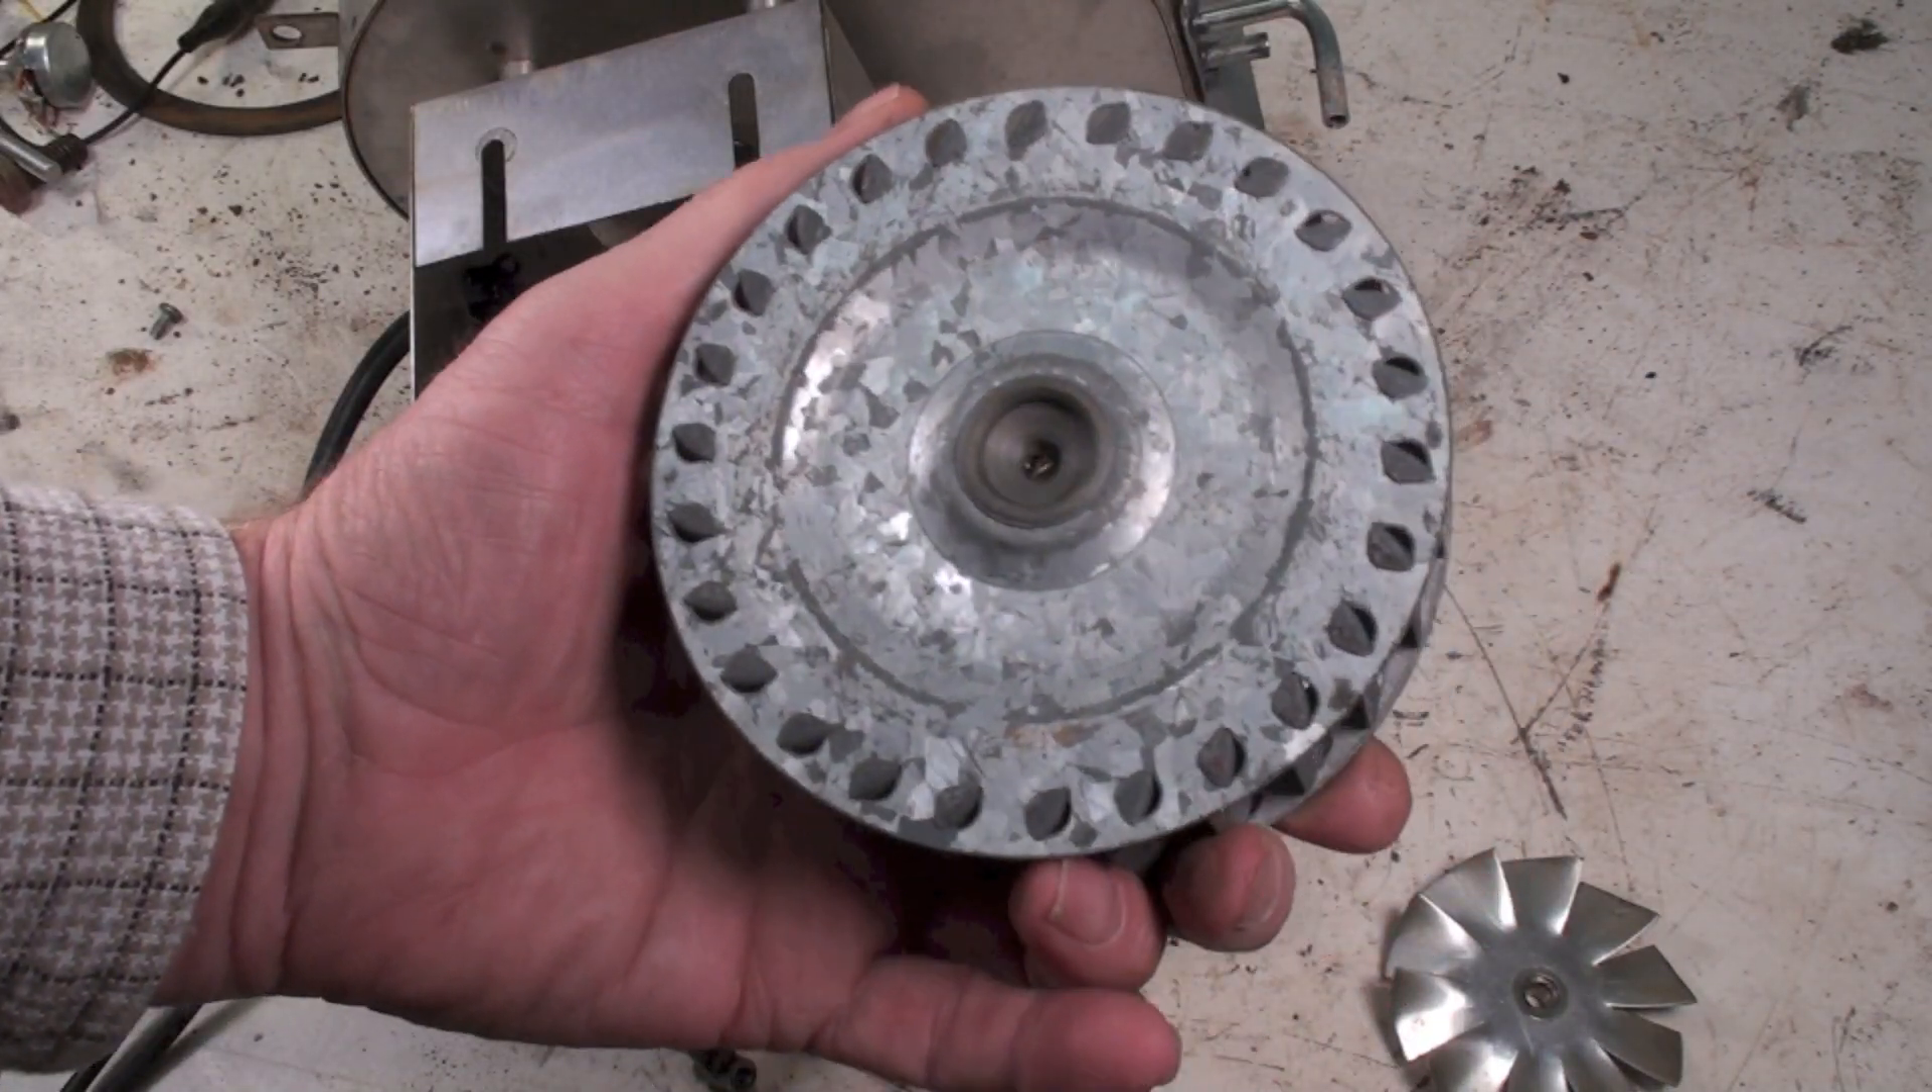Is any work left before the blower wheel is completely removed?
No.